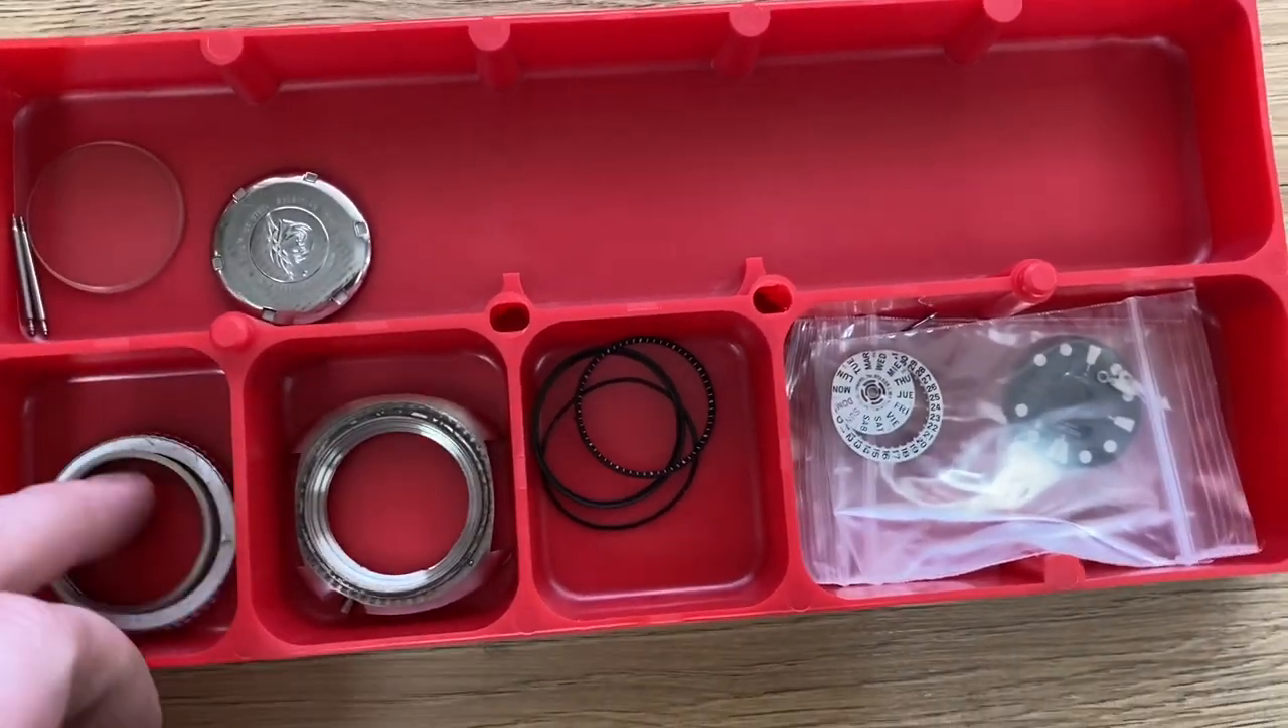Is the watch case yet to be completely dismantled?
No.